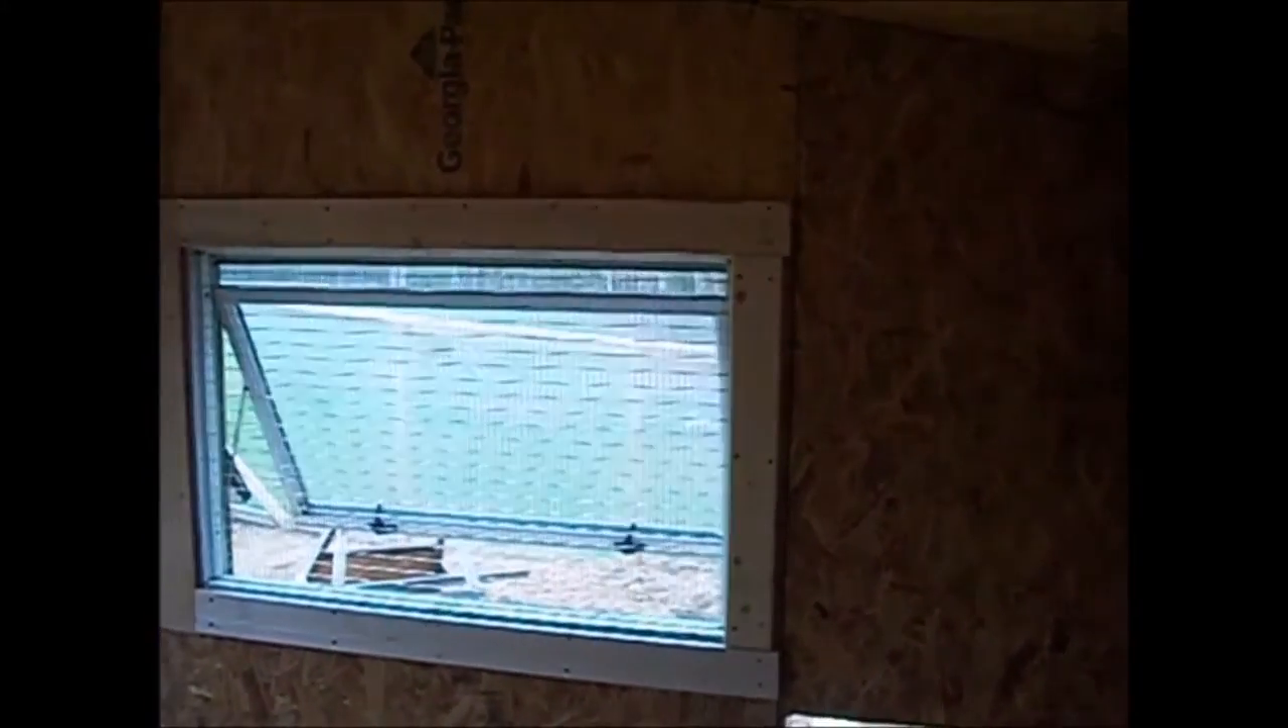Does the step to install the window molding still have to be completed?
No.